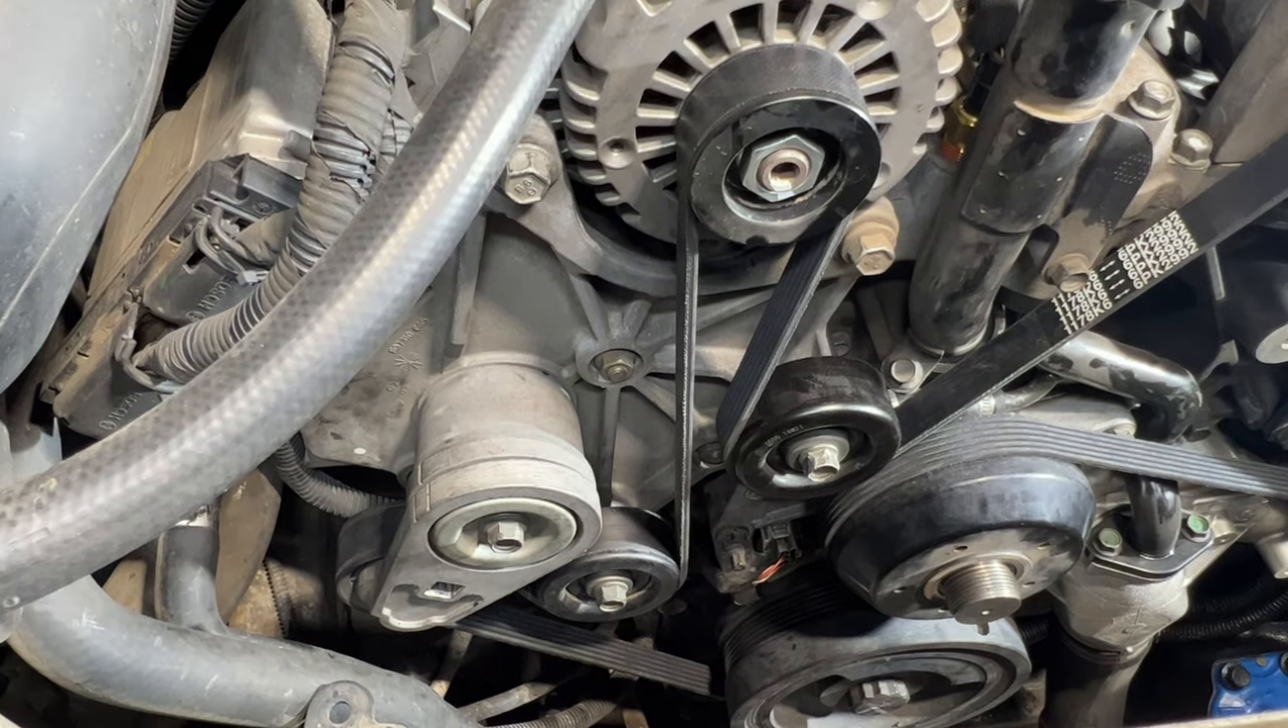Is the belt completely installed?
Yes.